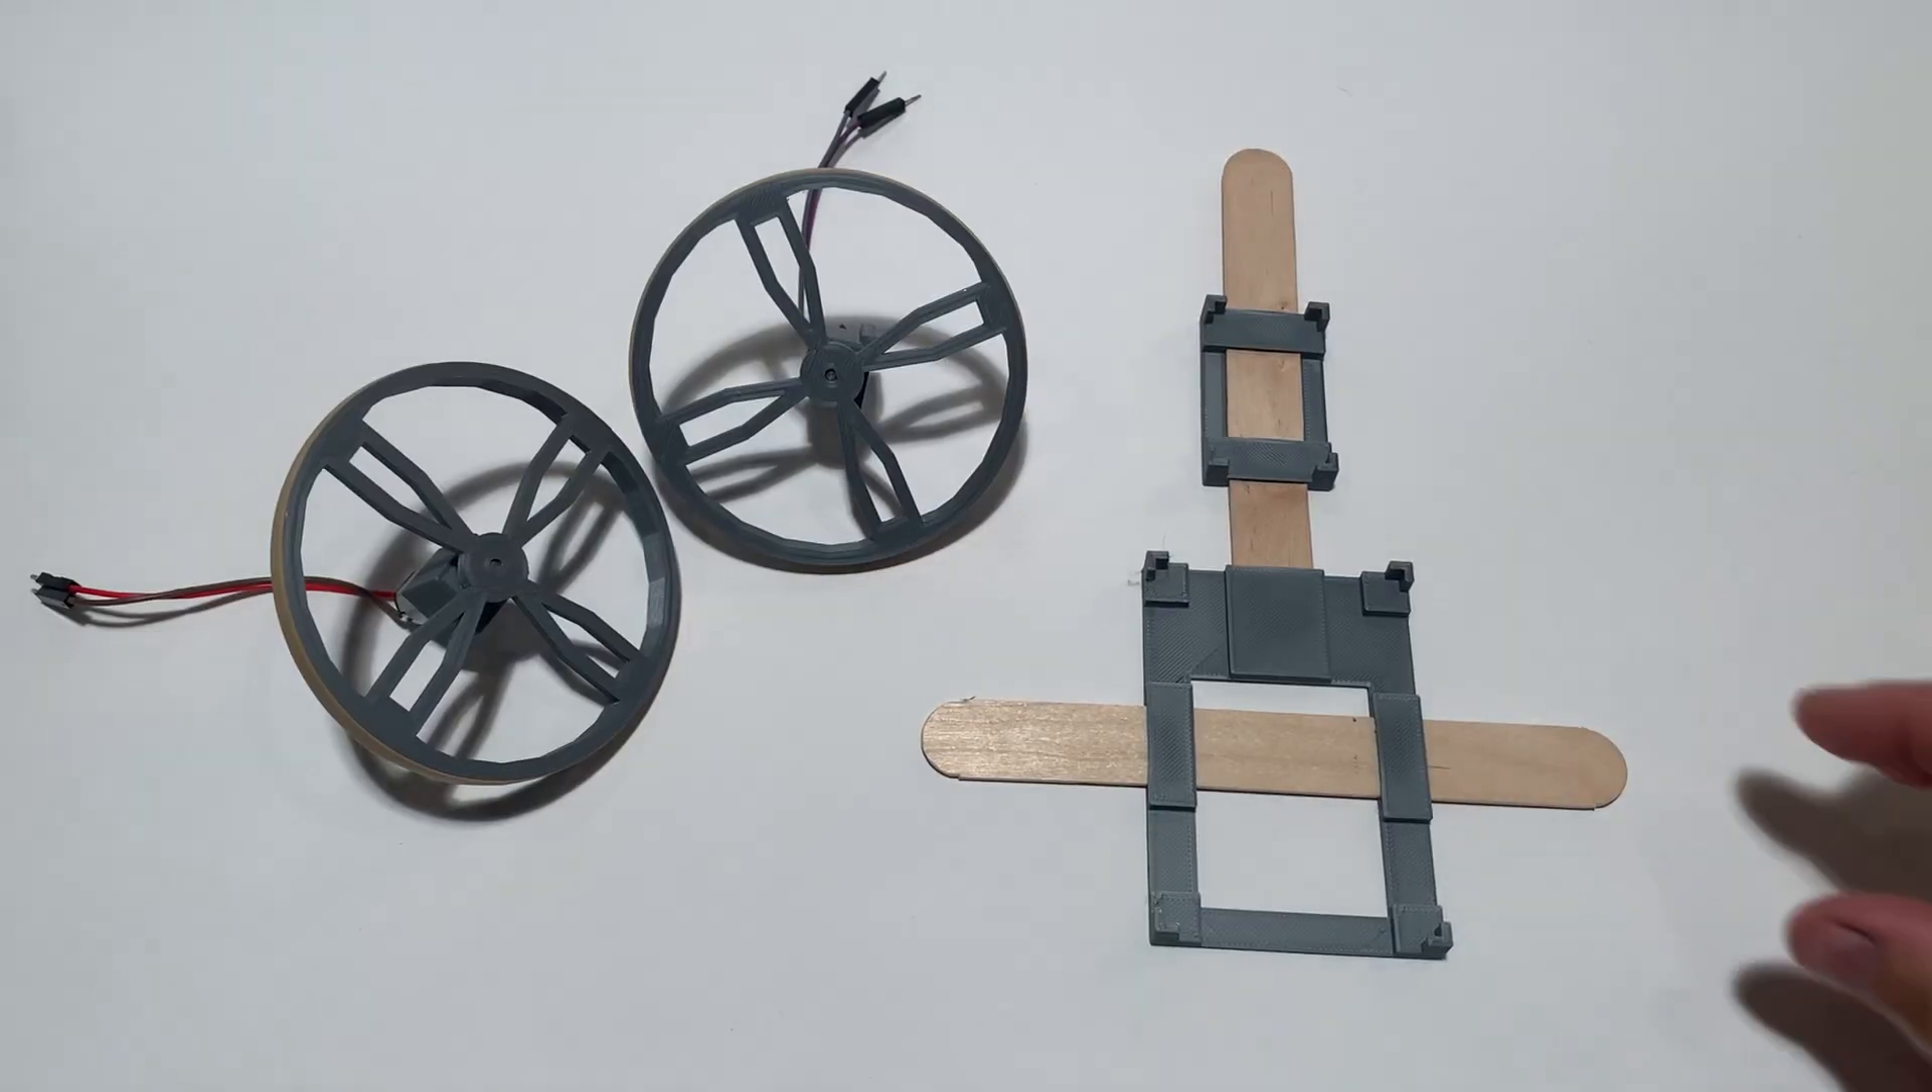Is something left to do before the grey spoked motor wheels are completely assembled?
No.